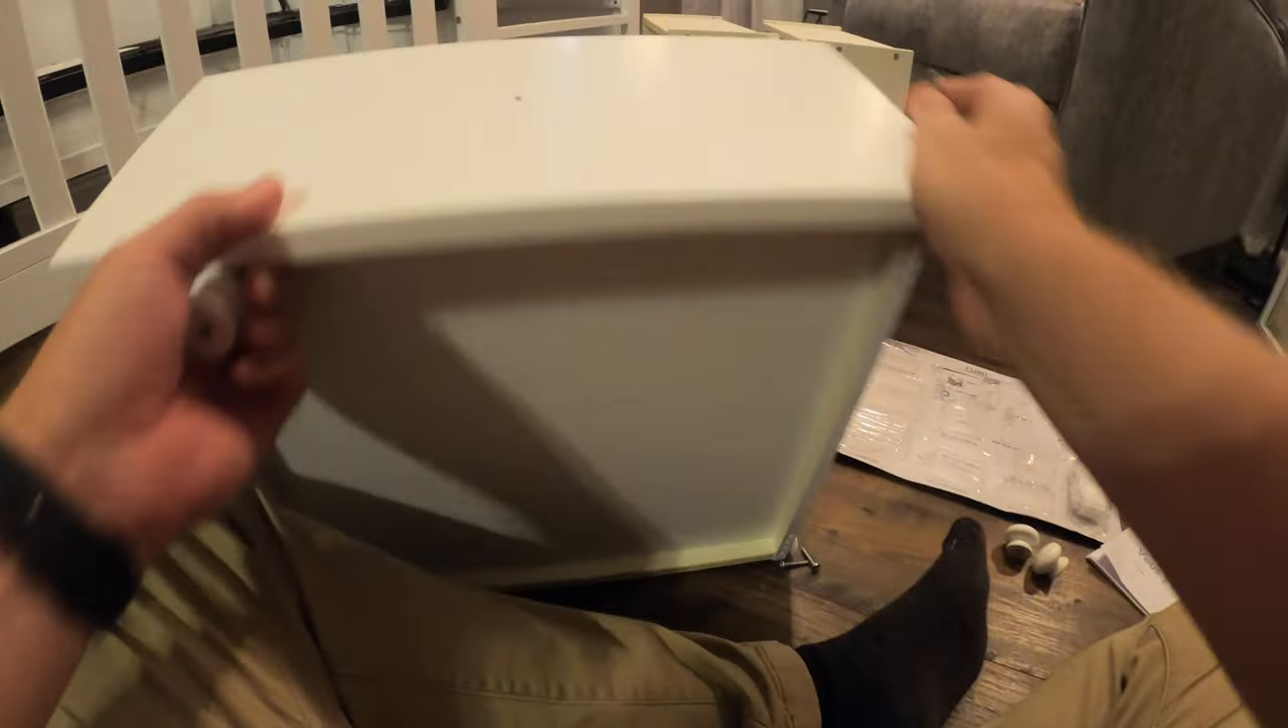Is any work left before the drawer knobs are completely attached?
Yes.